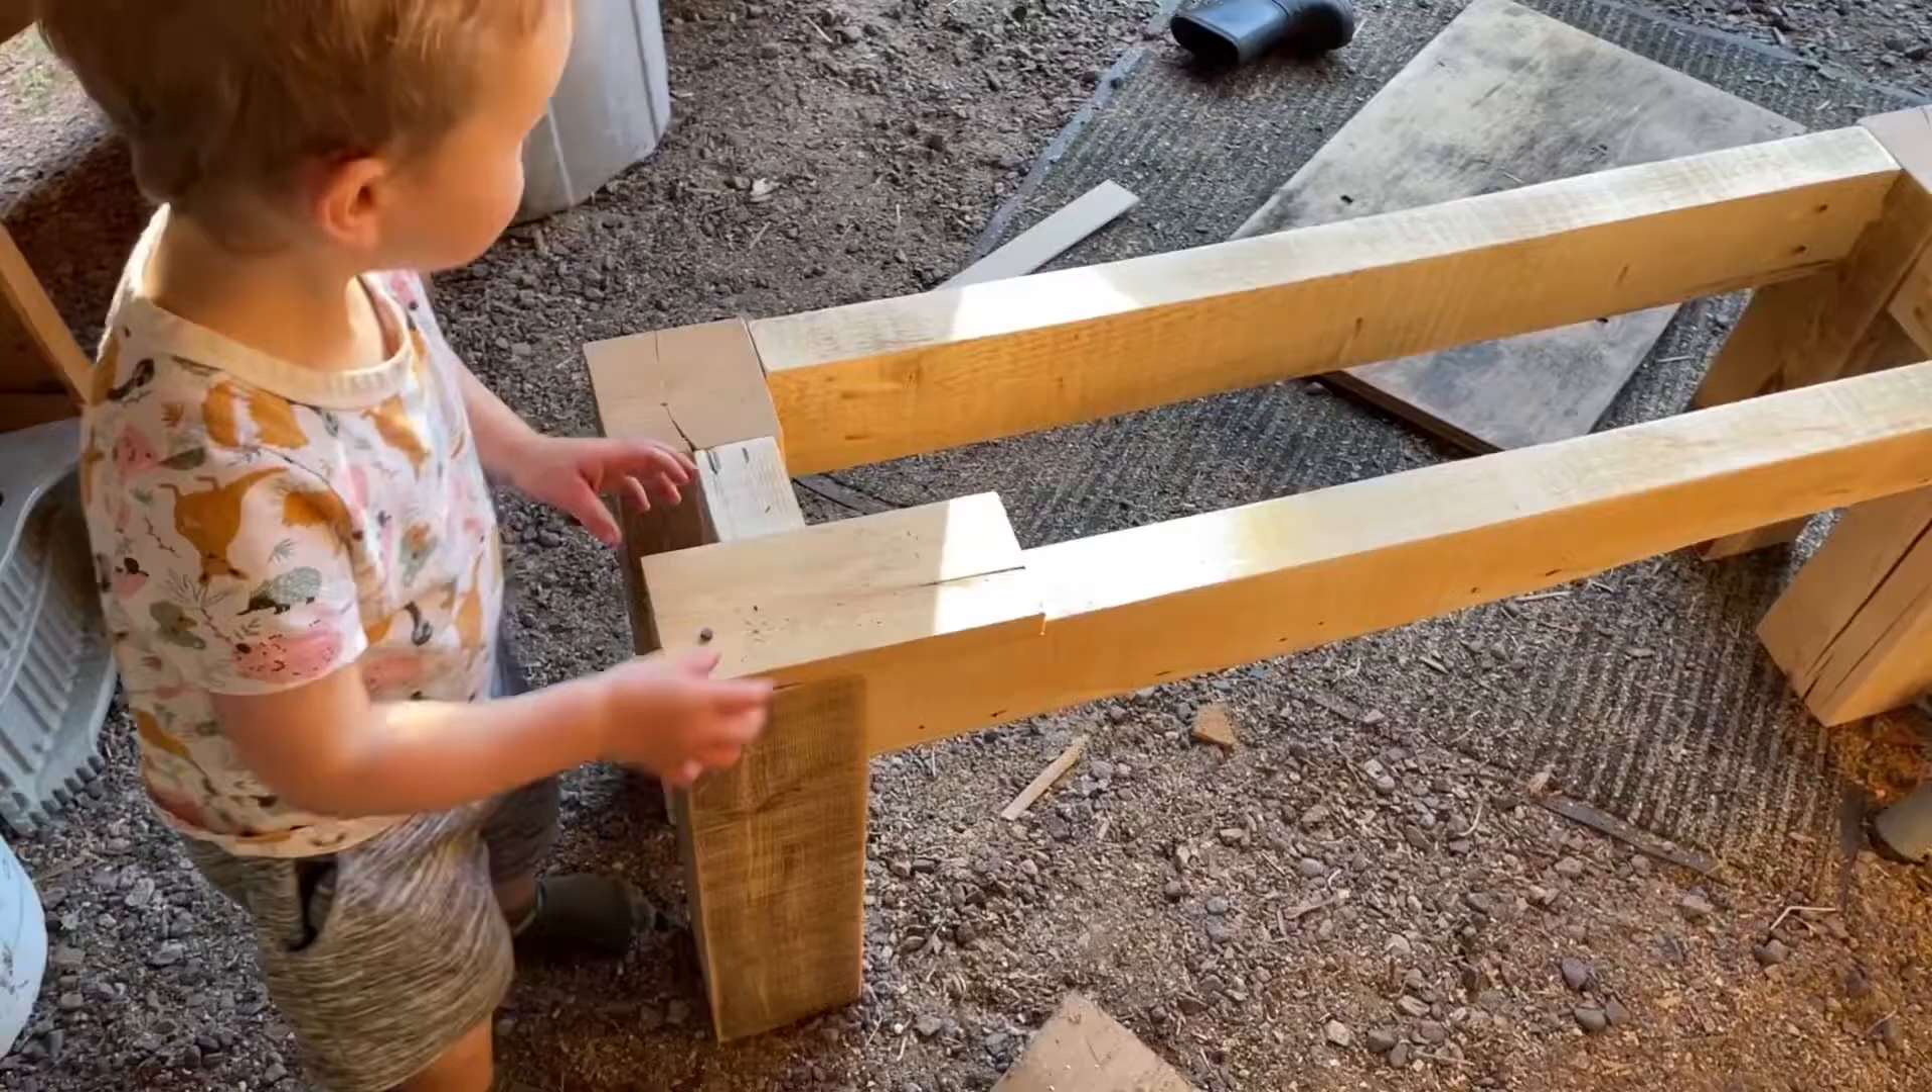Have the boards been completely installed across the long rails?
No.